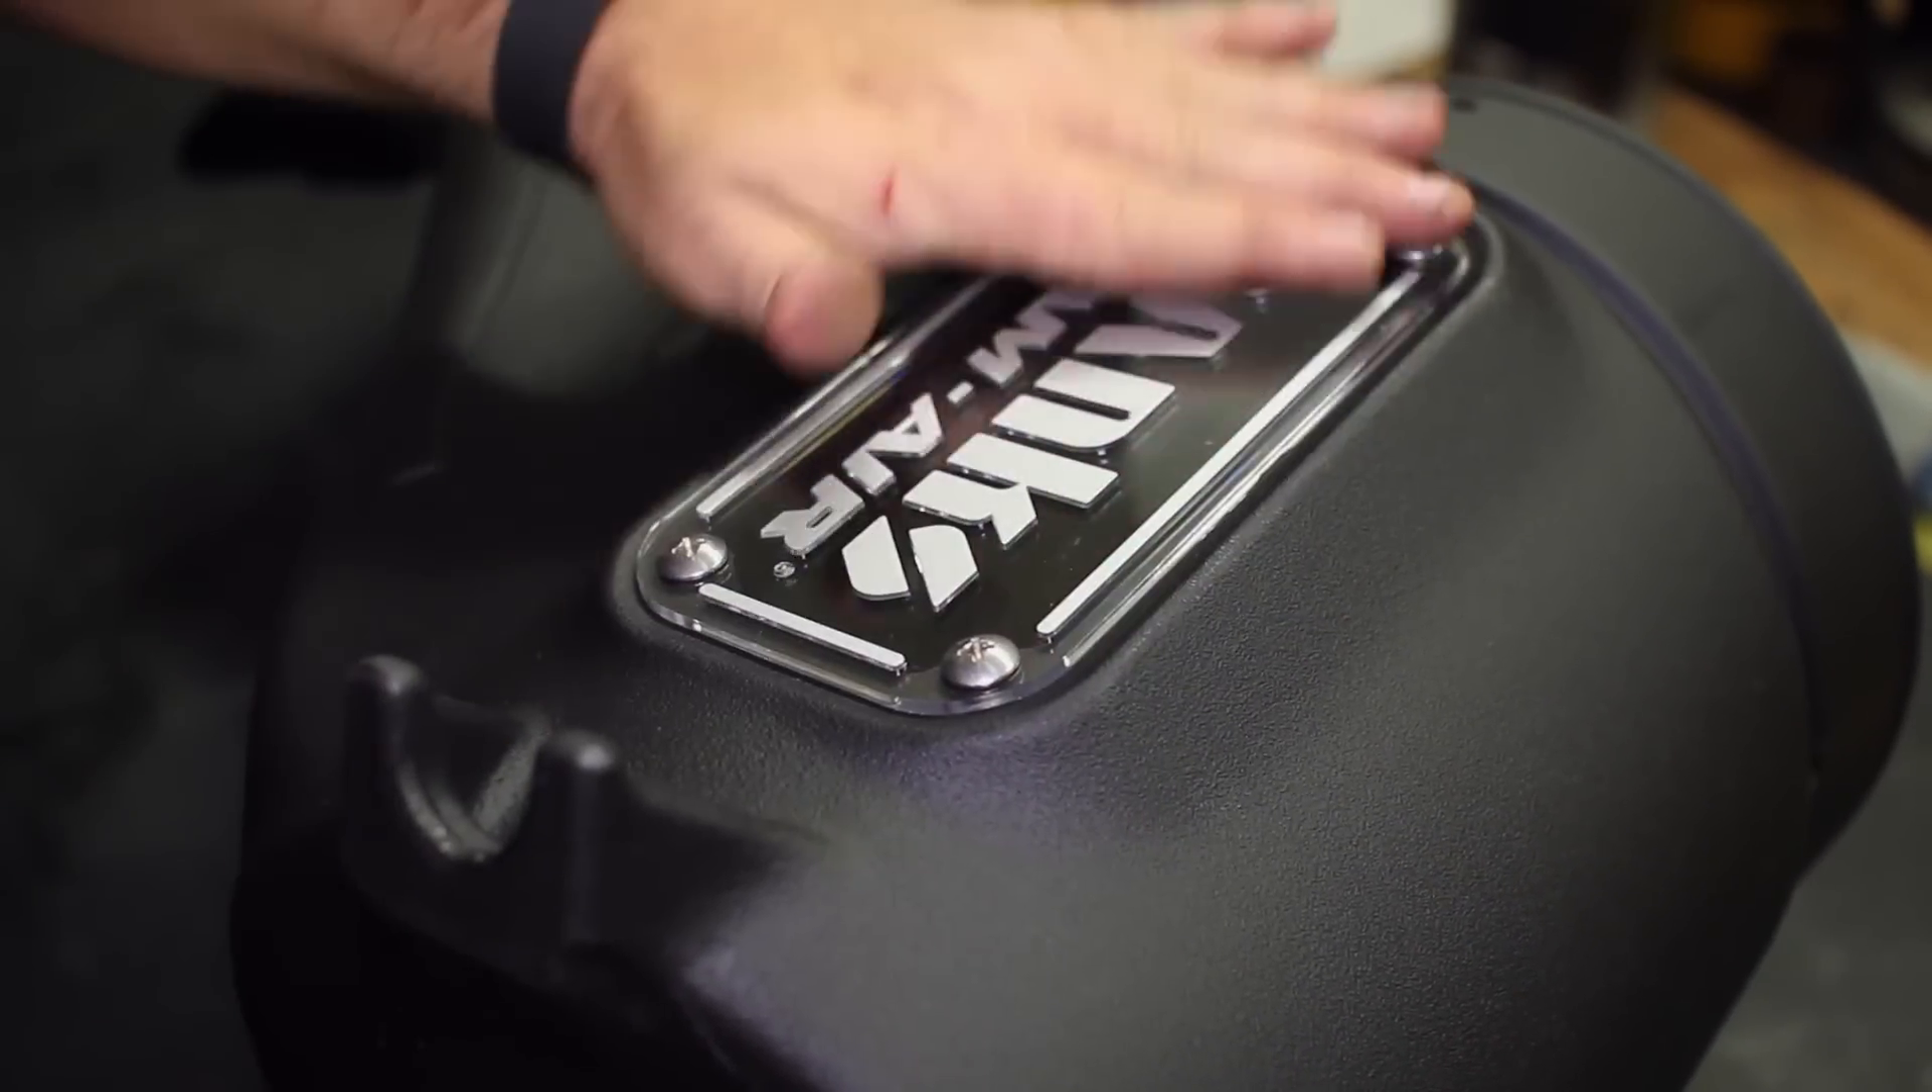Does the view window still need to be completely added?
No.